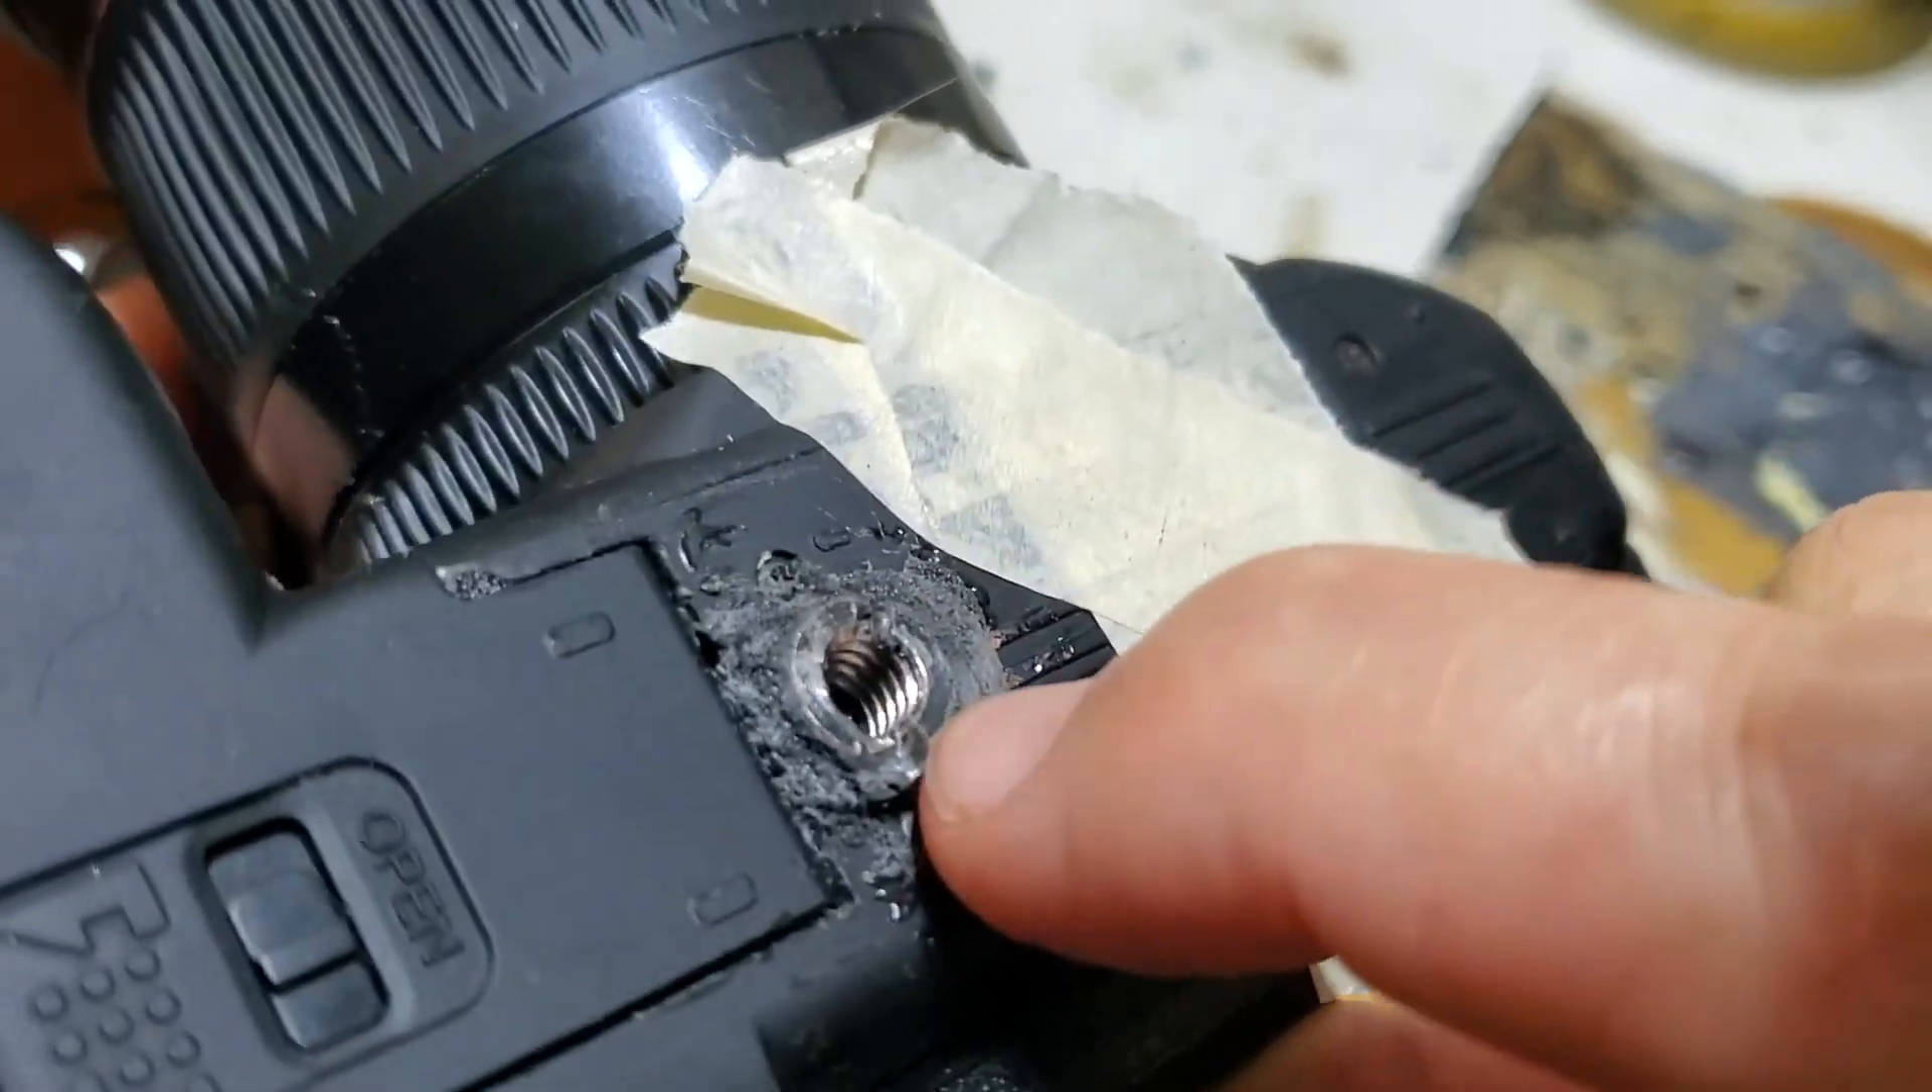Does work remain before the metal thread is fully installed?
No.